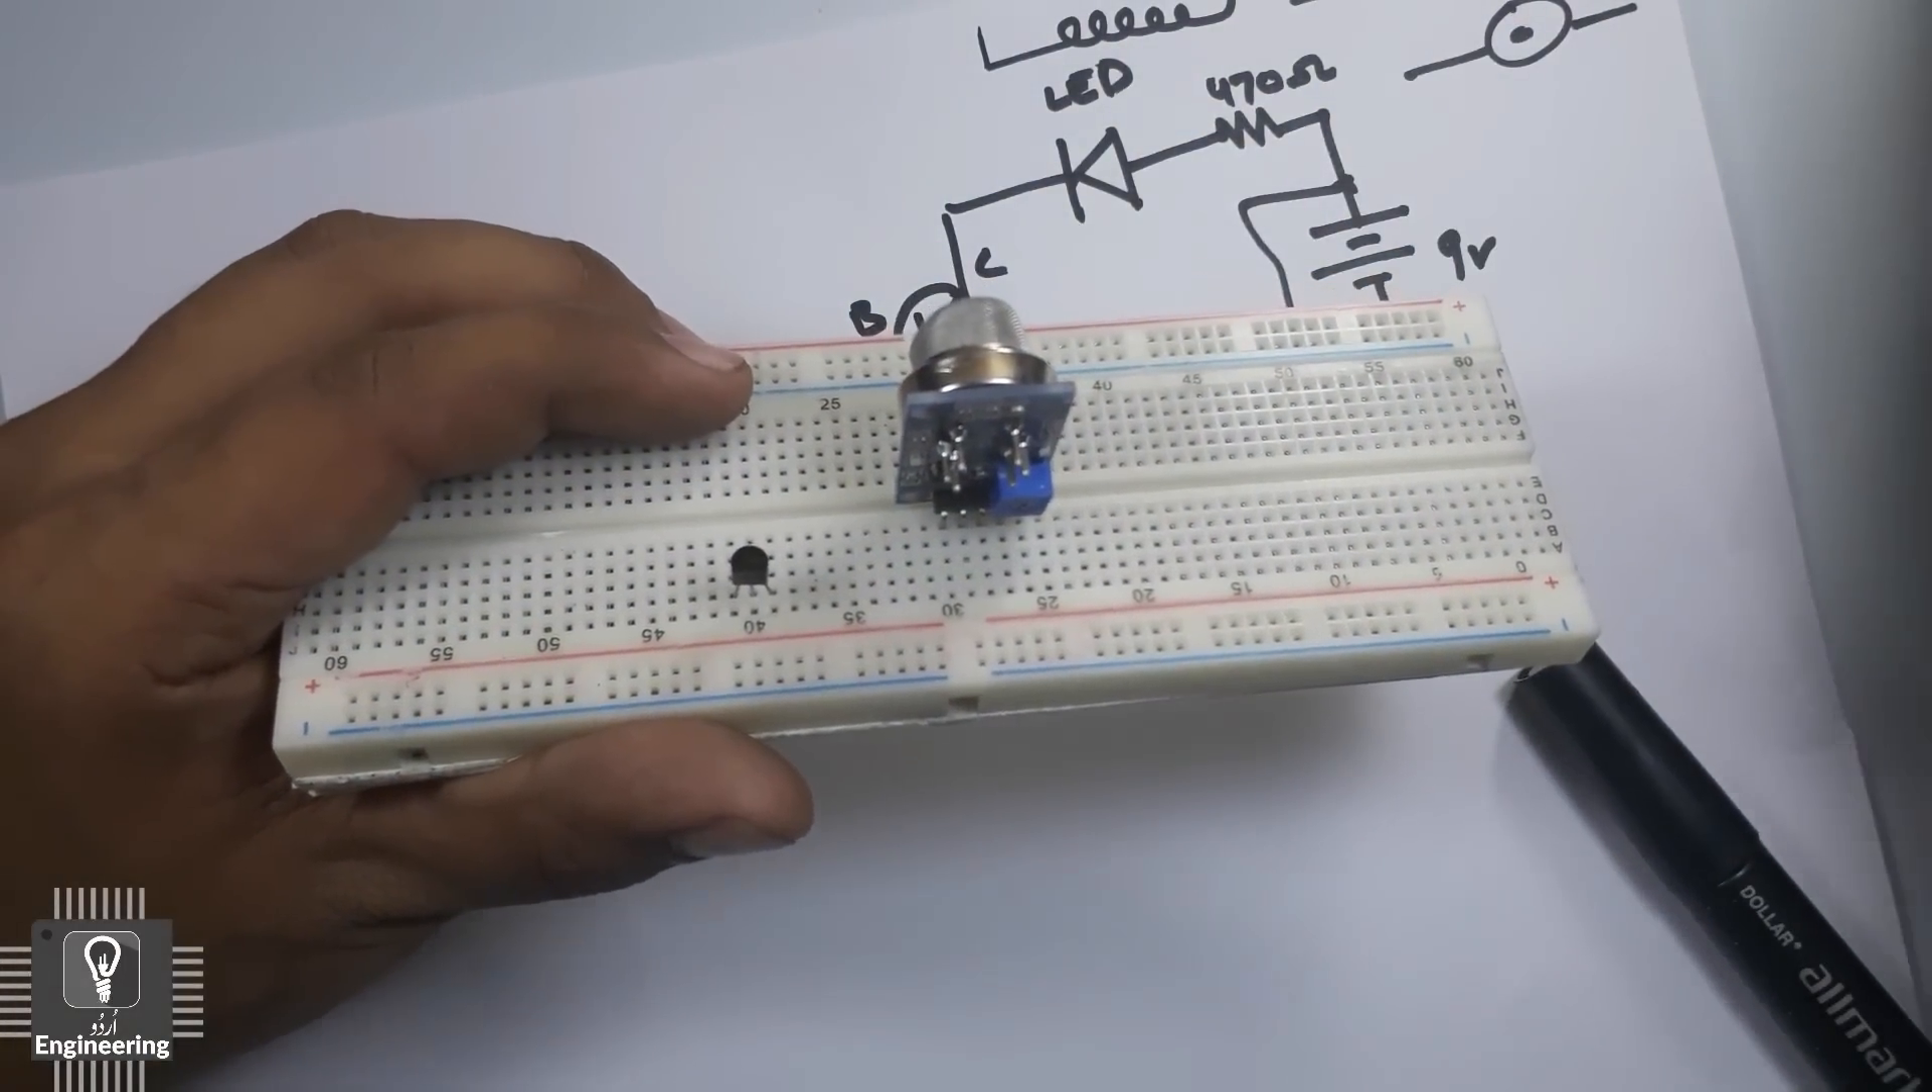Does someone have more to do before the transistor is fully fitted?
No.